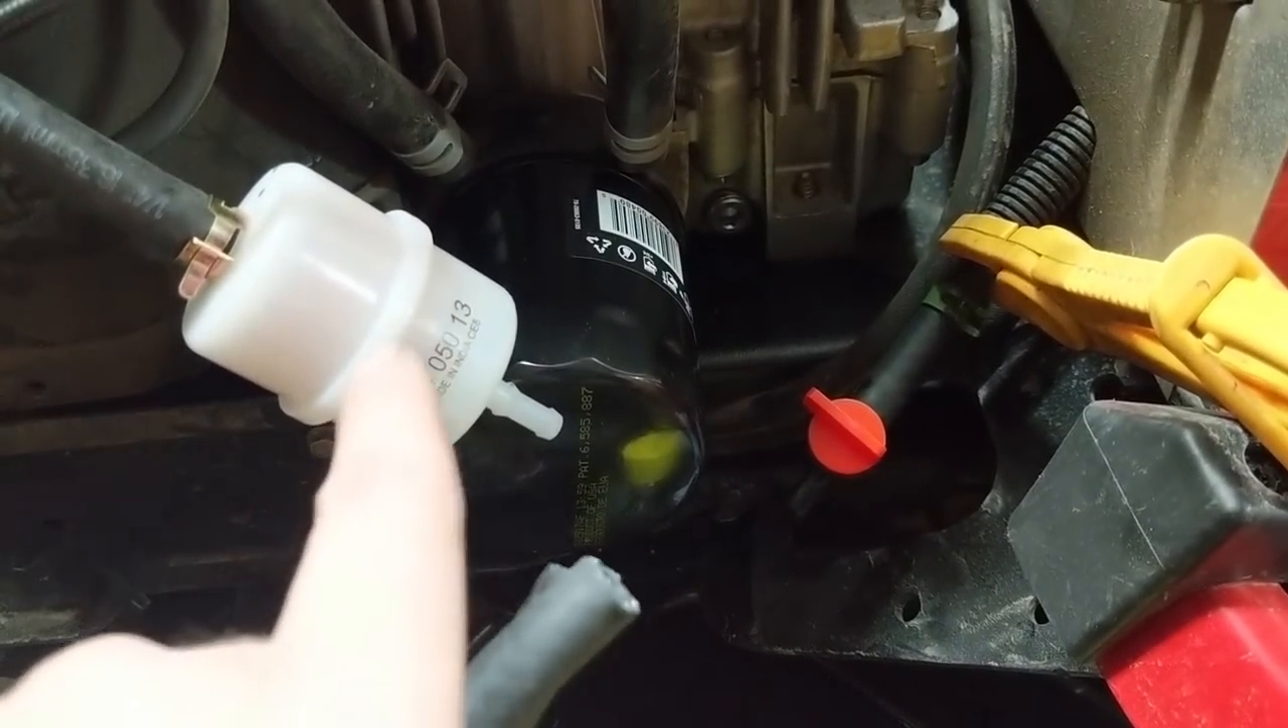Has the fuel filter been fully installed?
No.